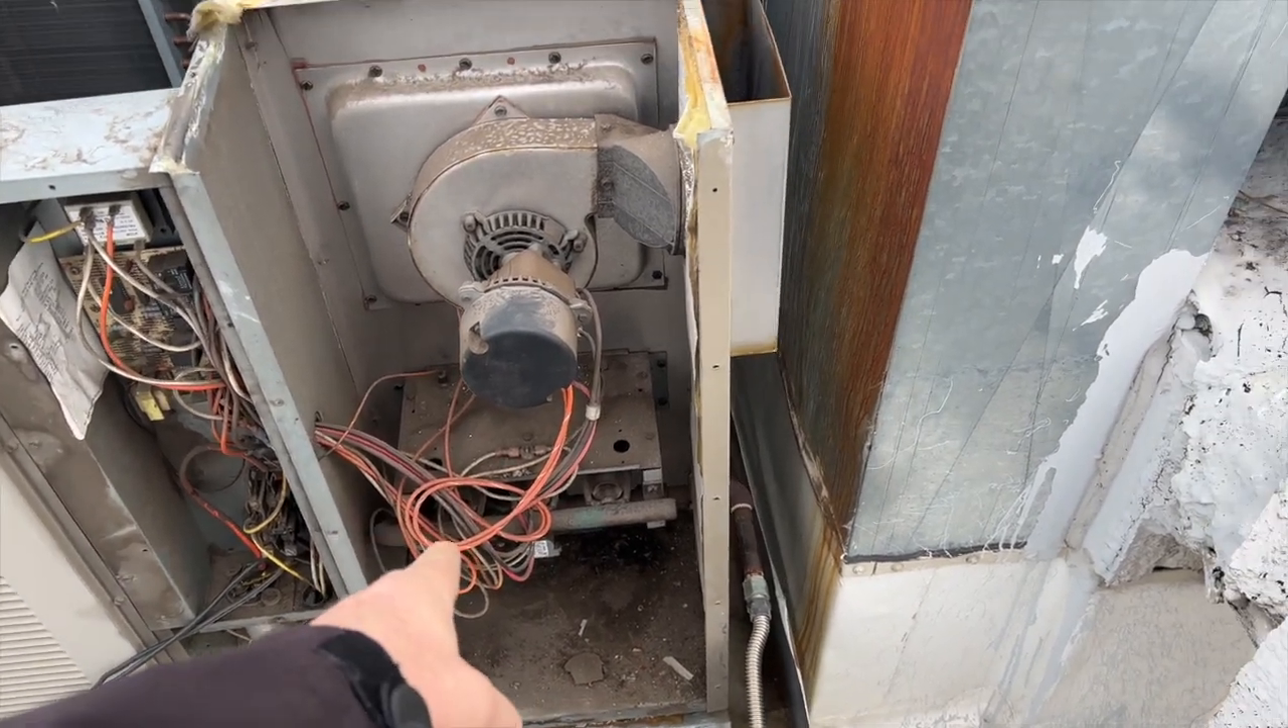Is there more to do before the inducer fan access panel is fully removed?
No.